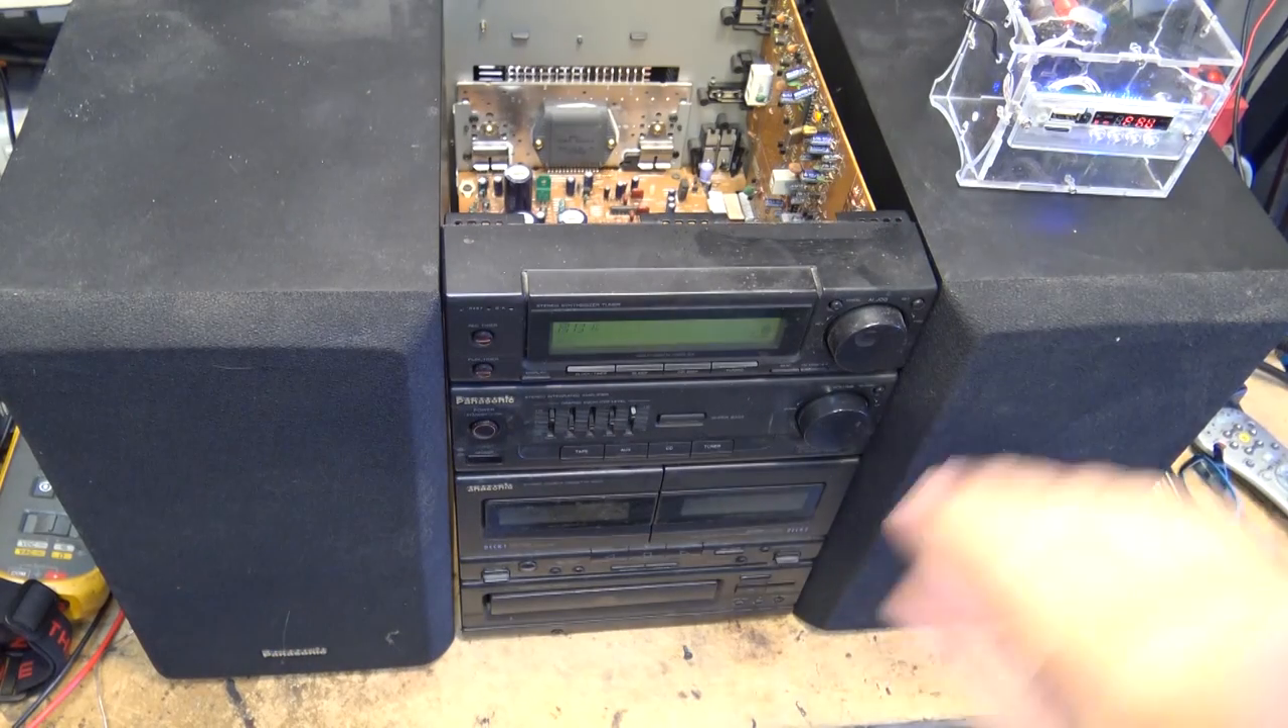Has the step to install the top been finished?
No.